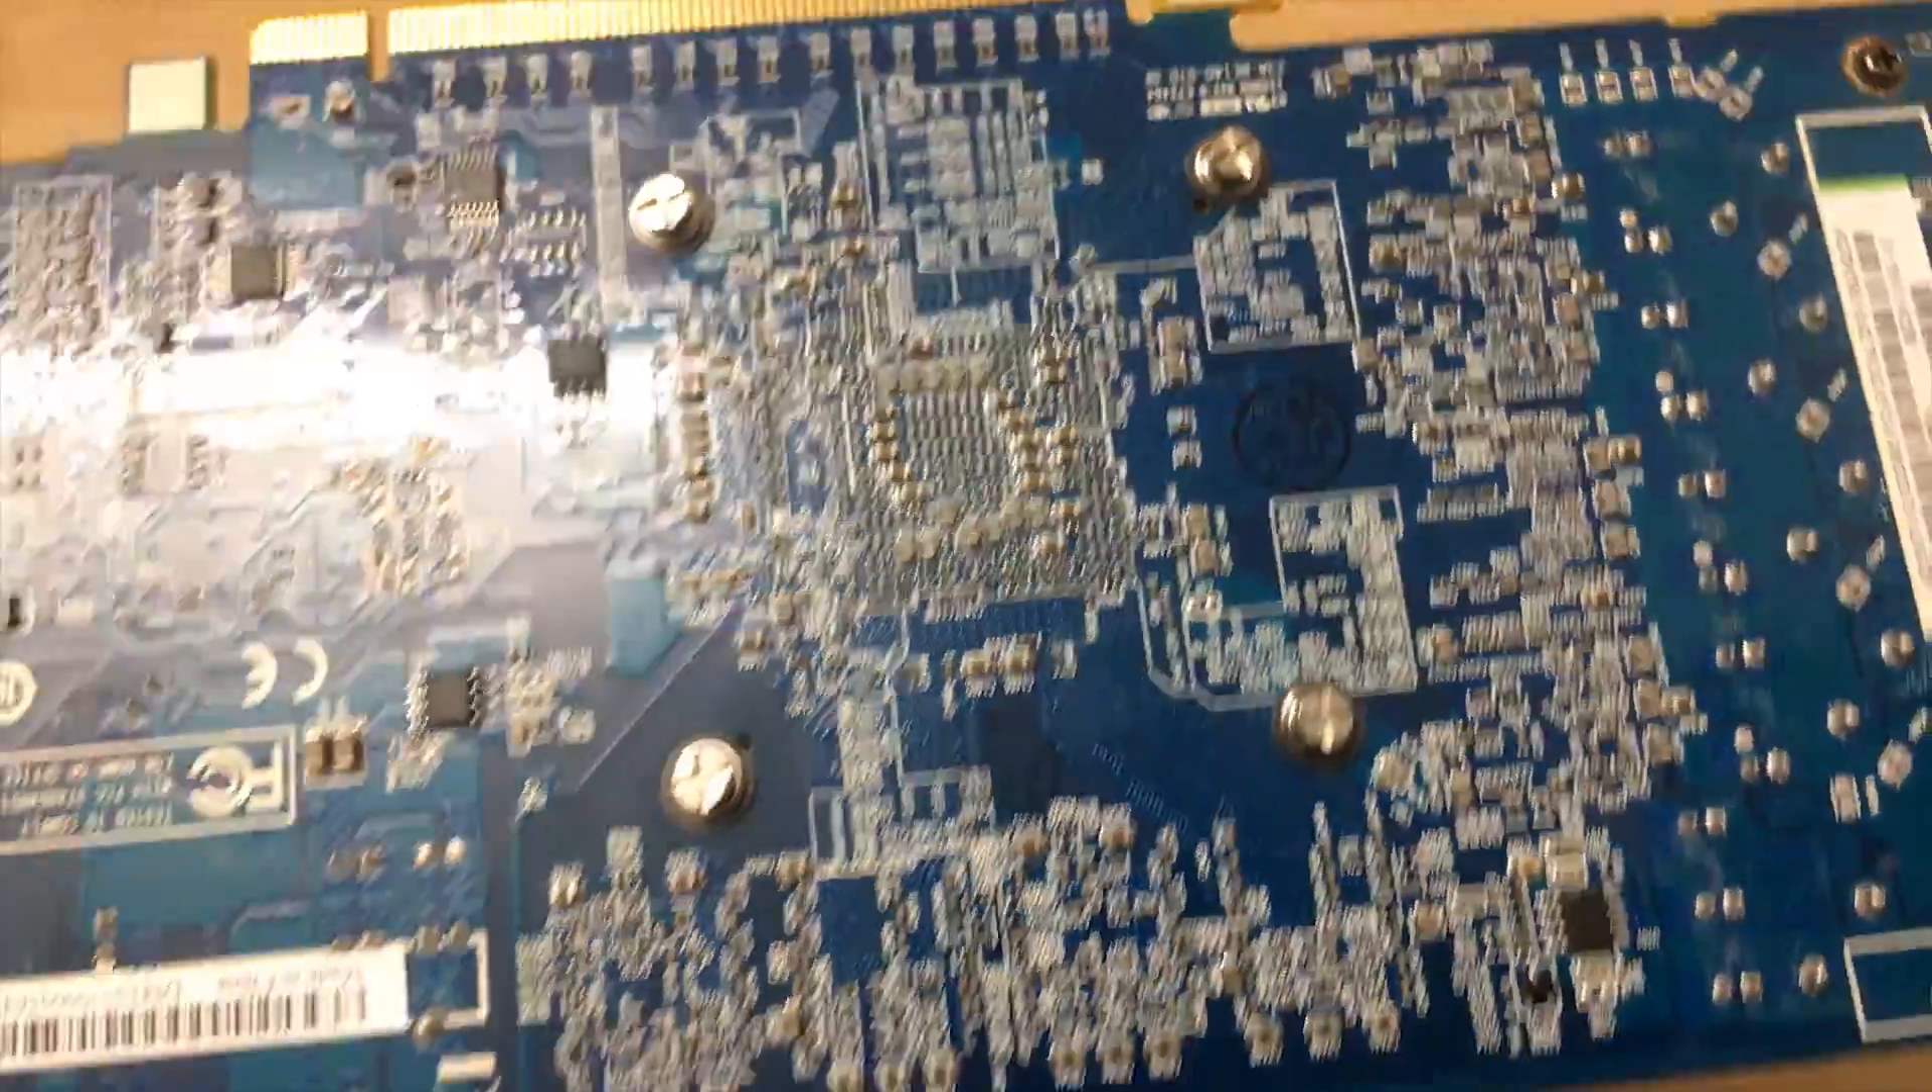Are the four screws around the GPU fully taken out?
No.